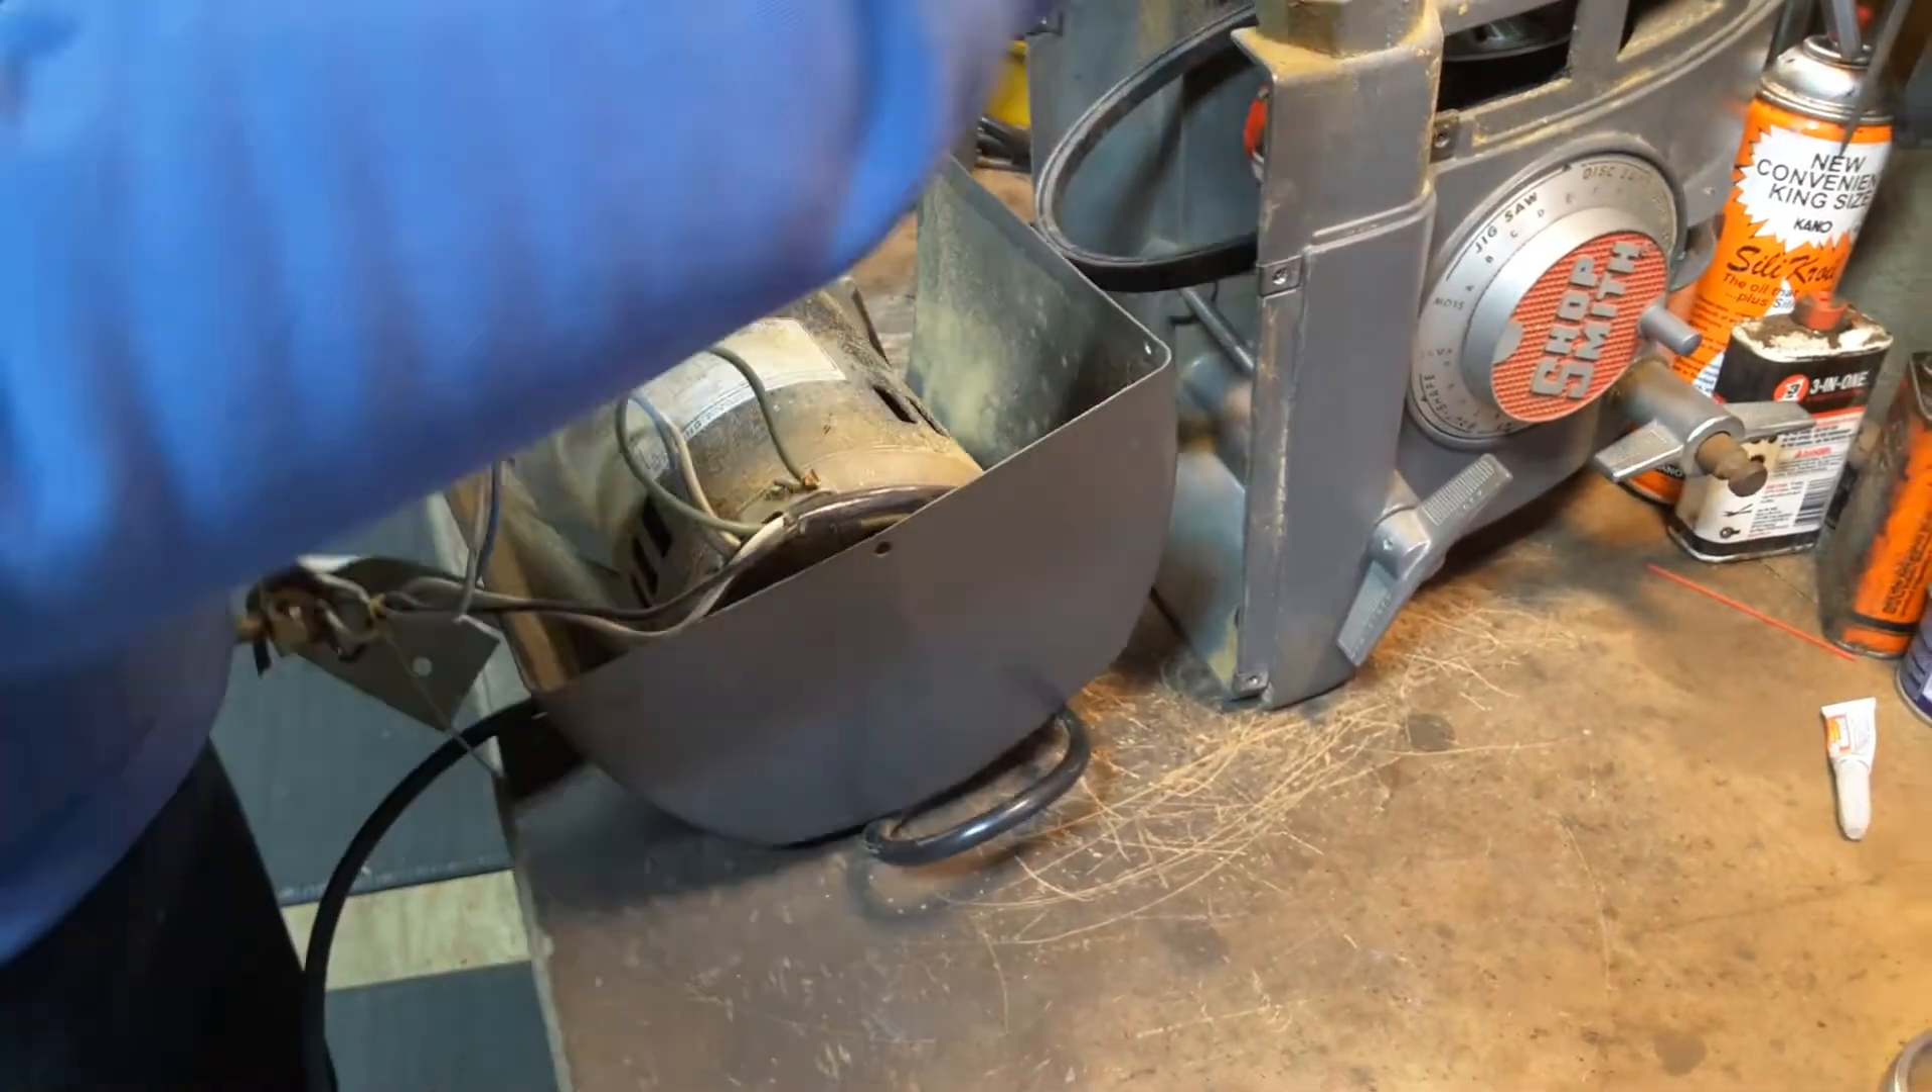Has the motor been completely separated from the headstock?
Yes.